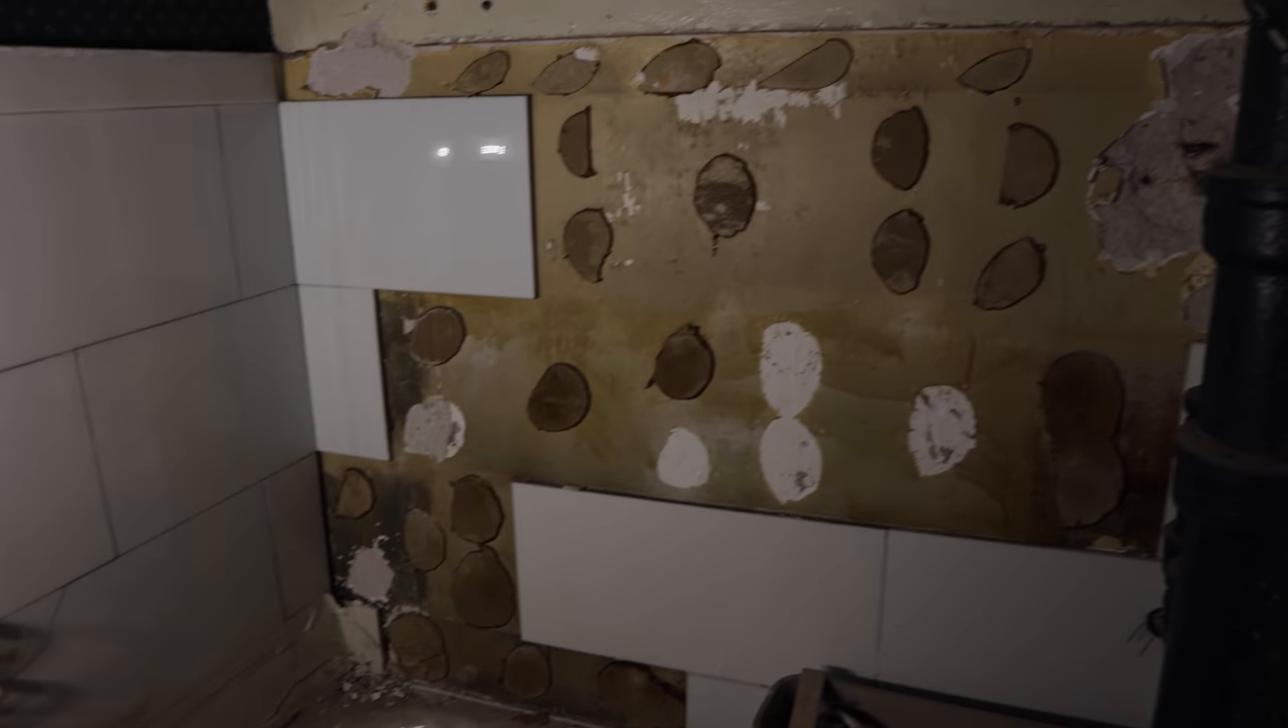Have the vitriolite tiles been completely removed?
No.